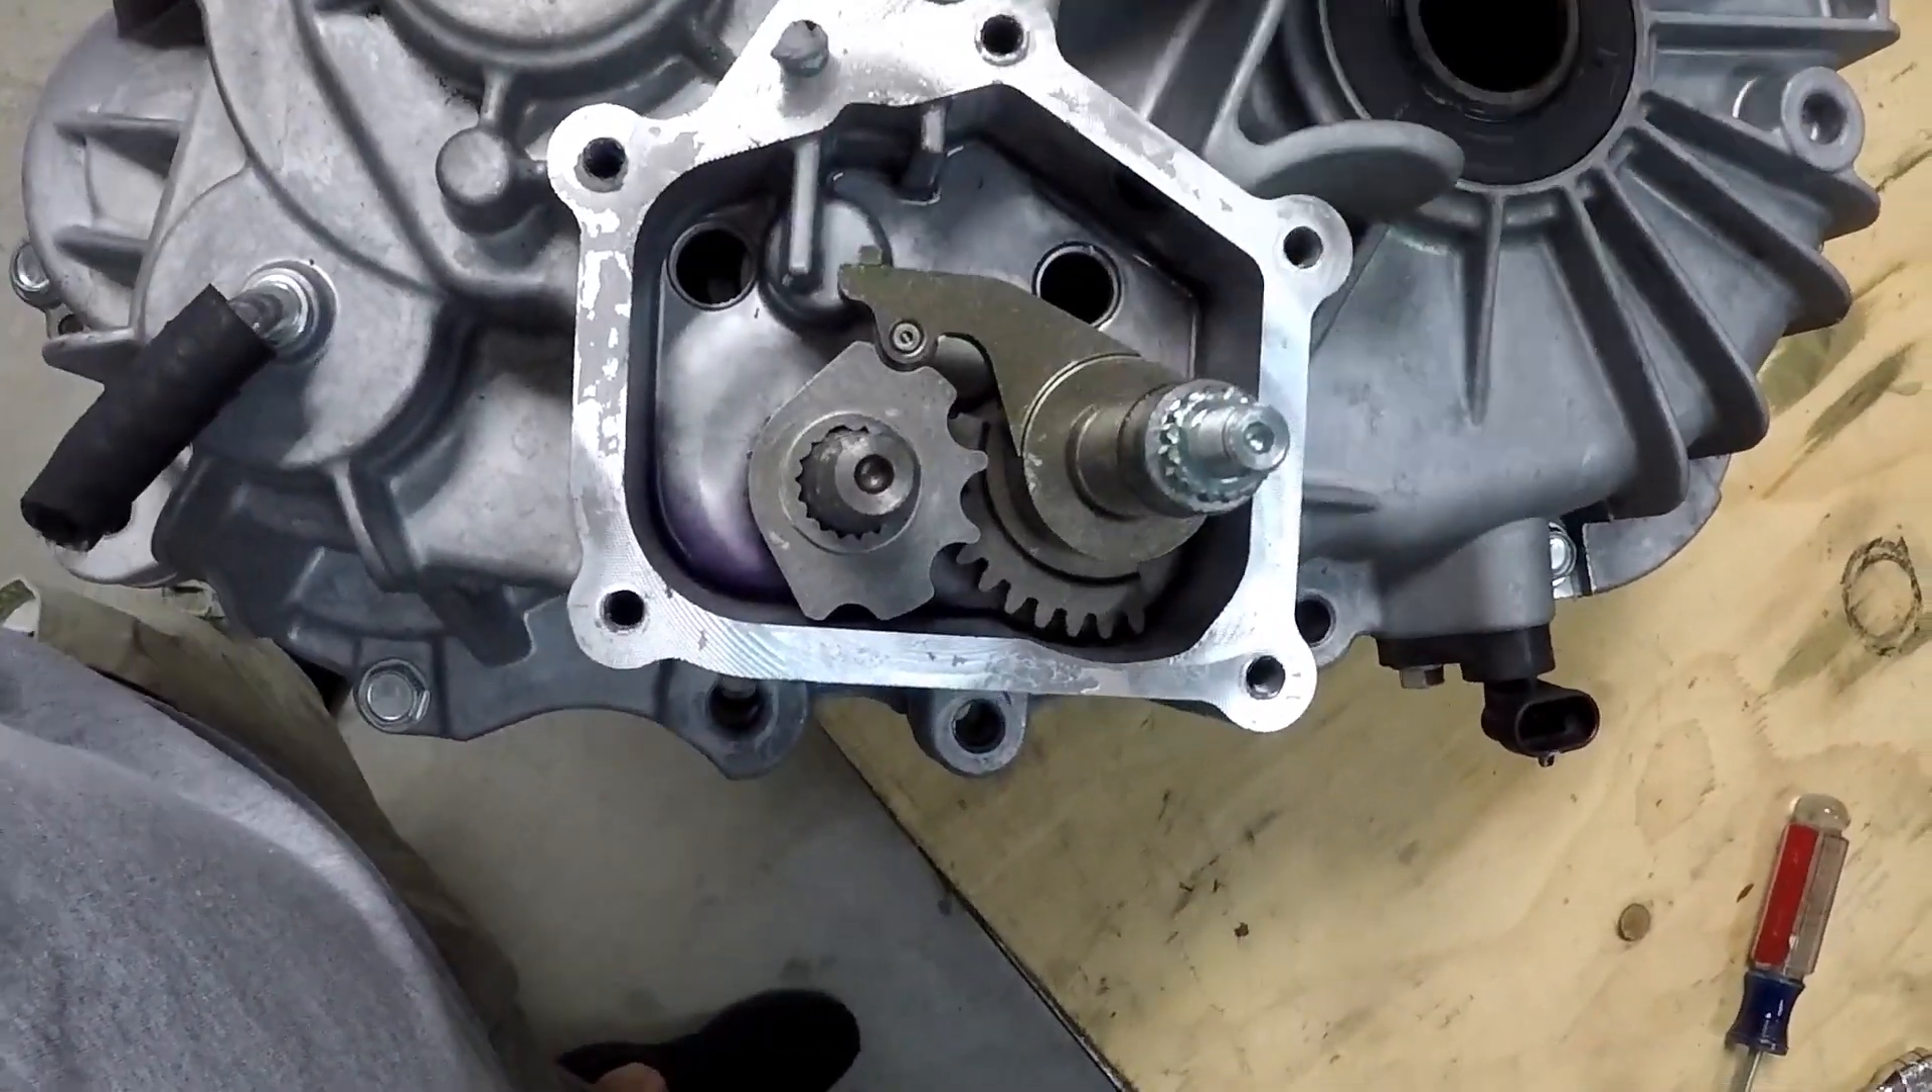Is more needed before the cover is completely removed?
No.